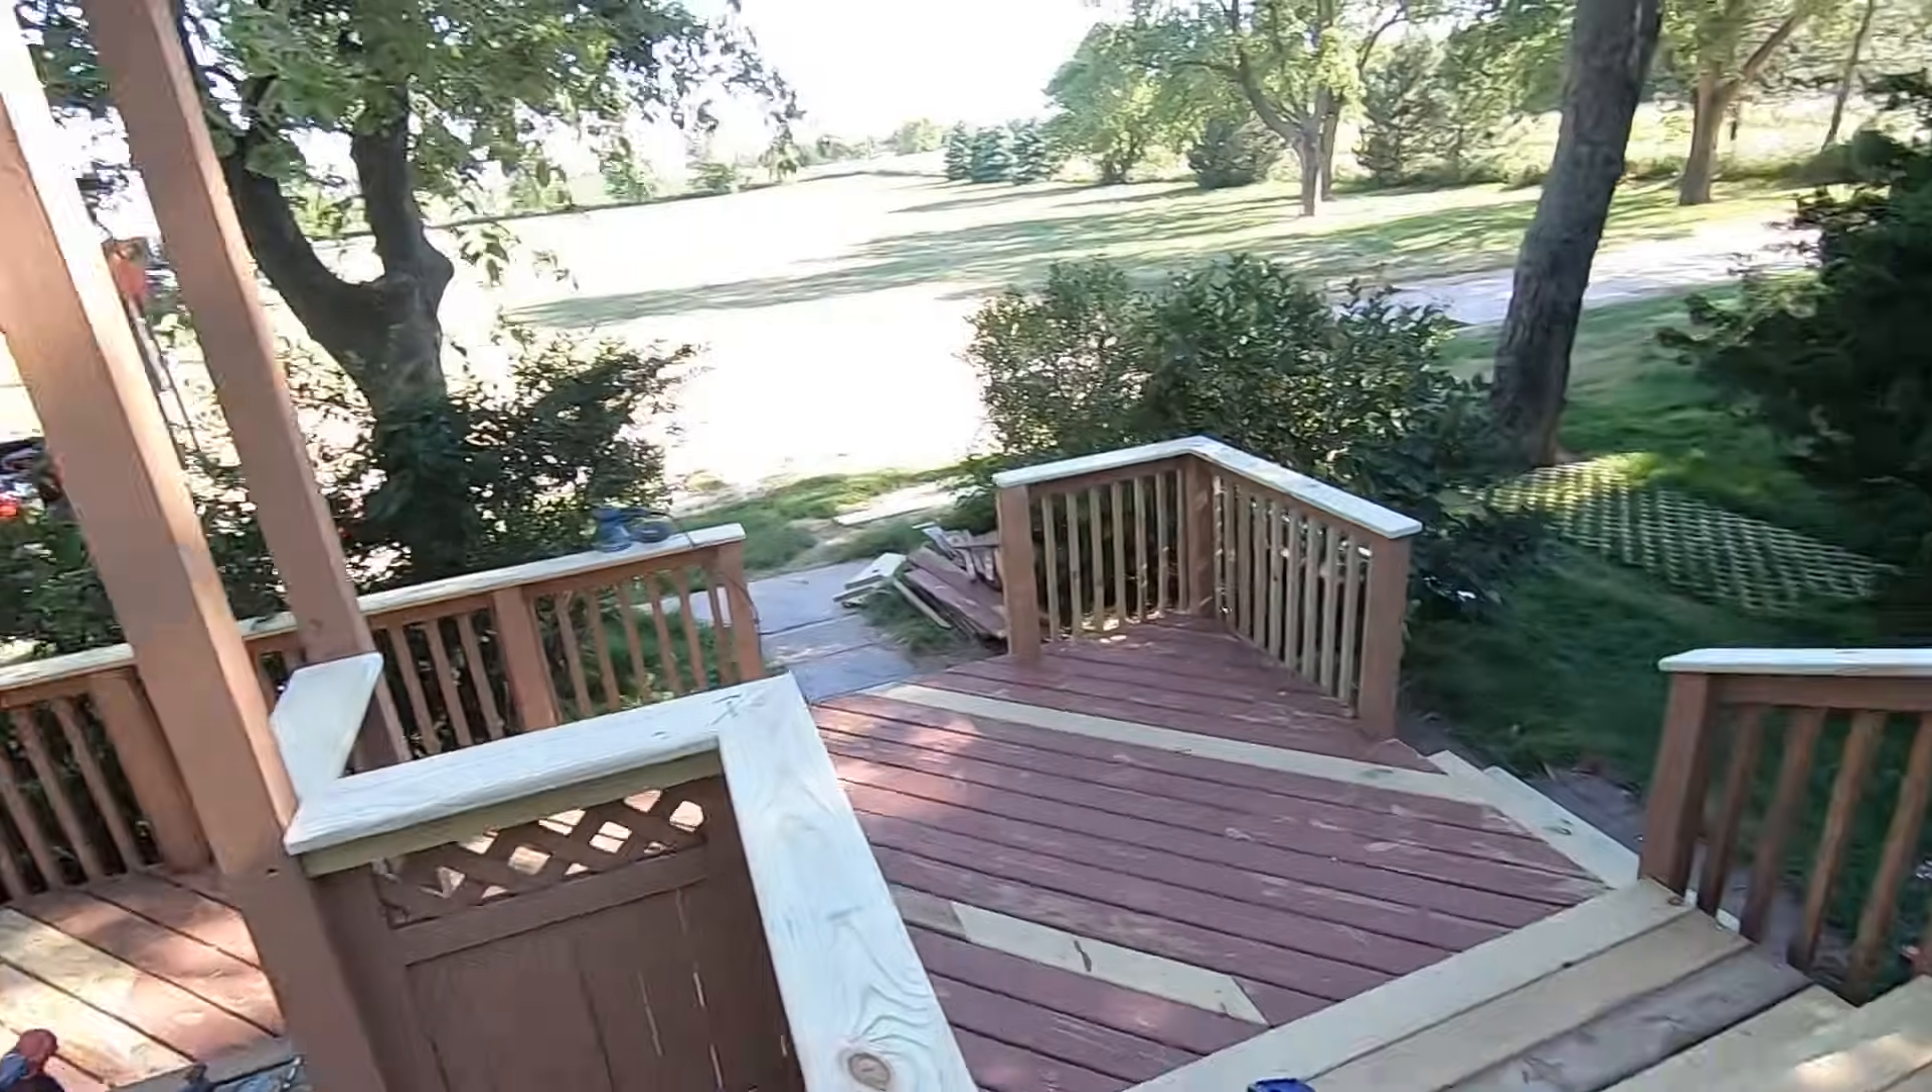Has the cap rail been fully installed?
Yes.